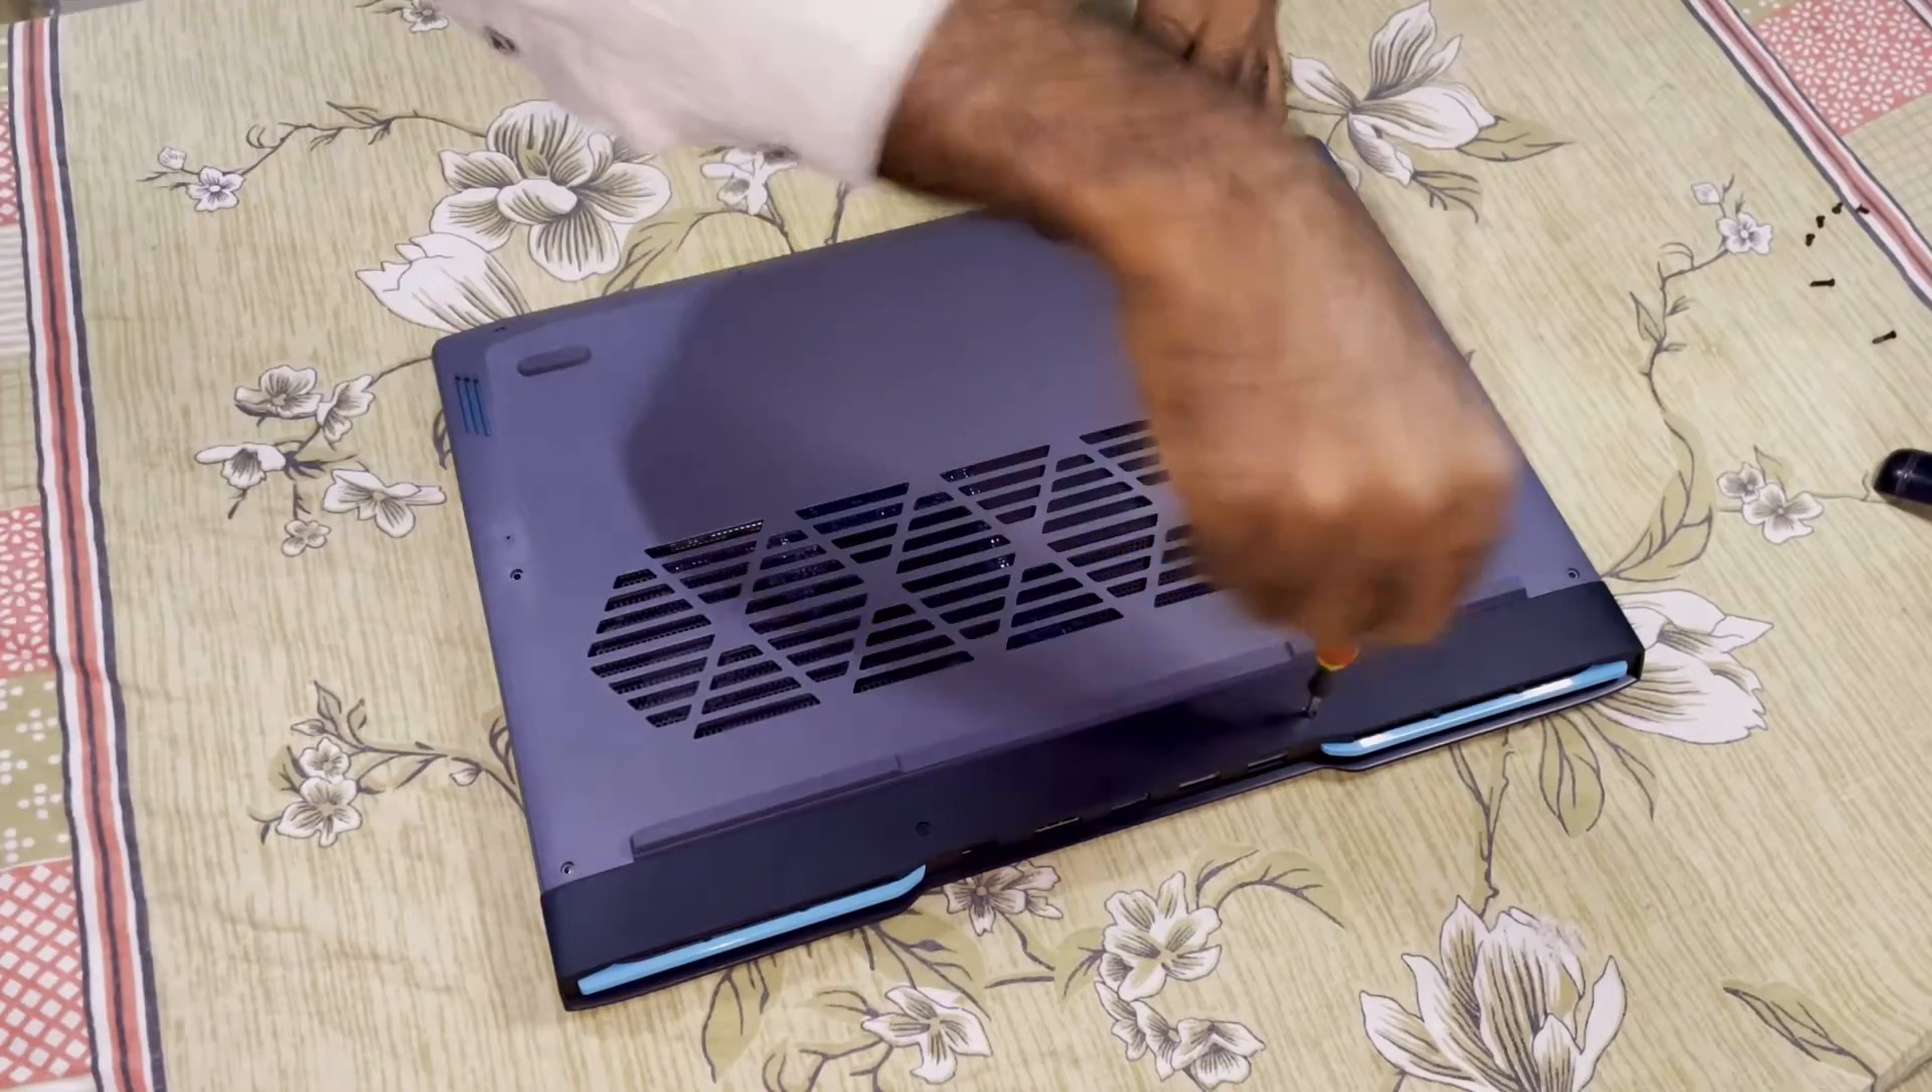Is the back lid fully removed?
No.